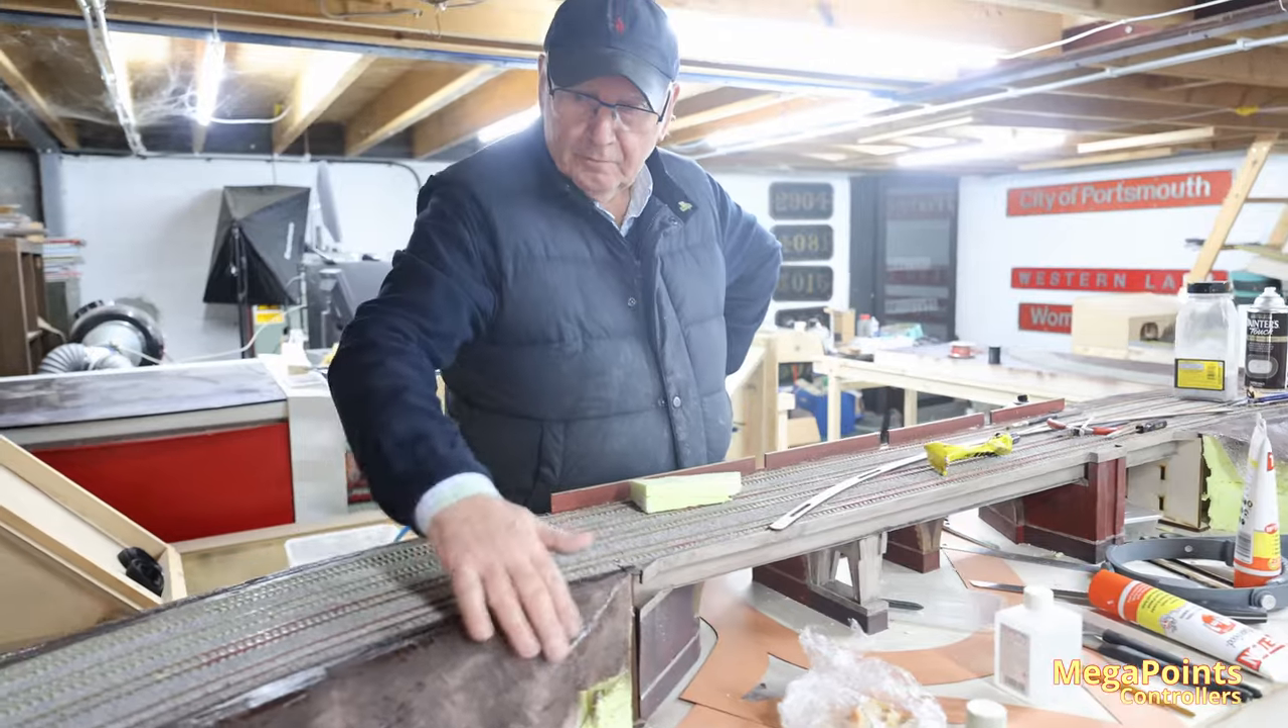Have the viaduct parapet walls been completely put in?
No.